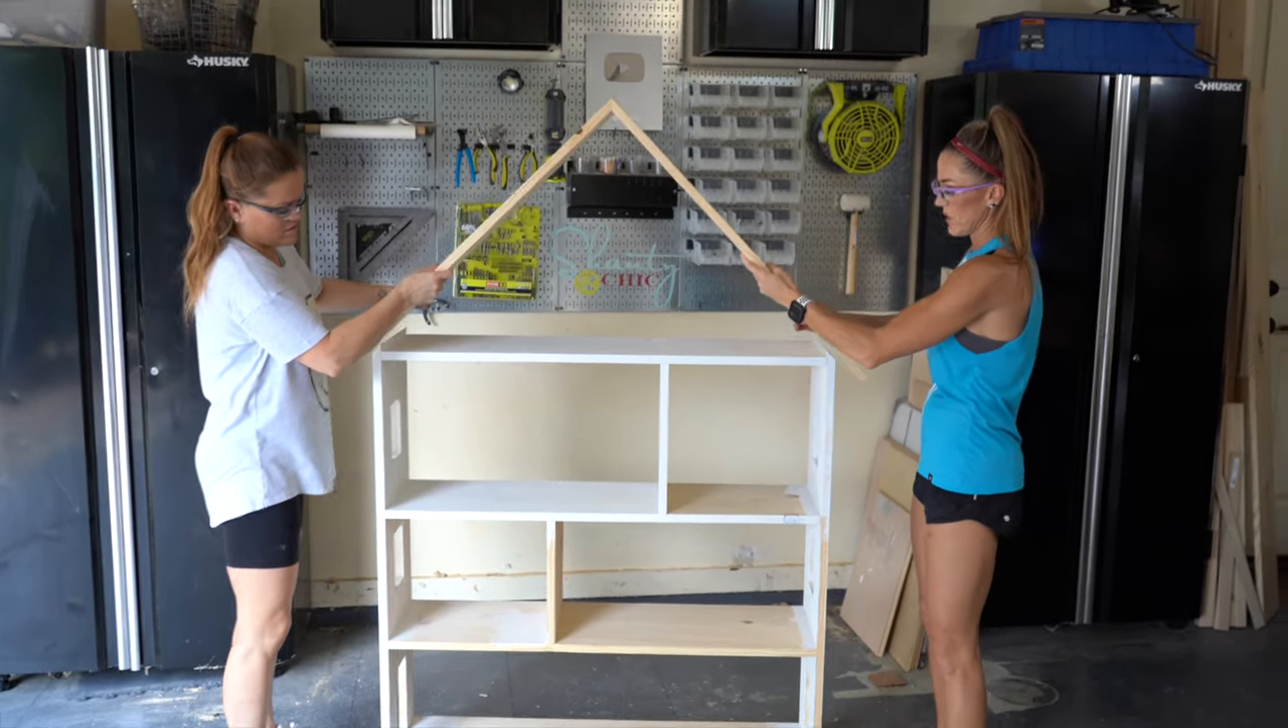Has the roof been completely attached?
No.